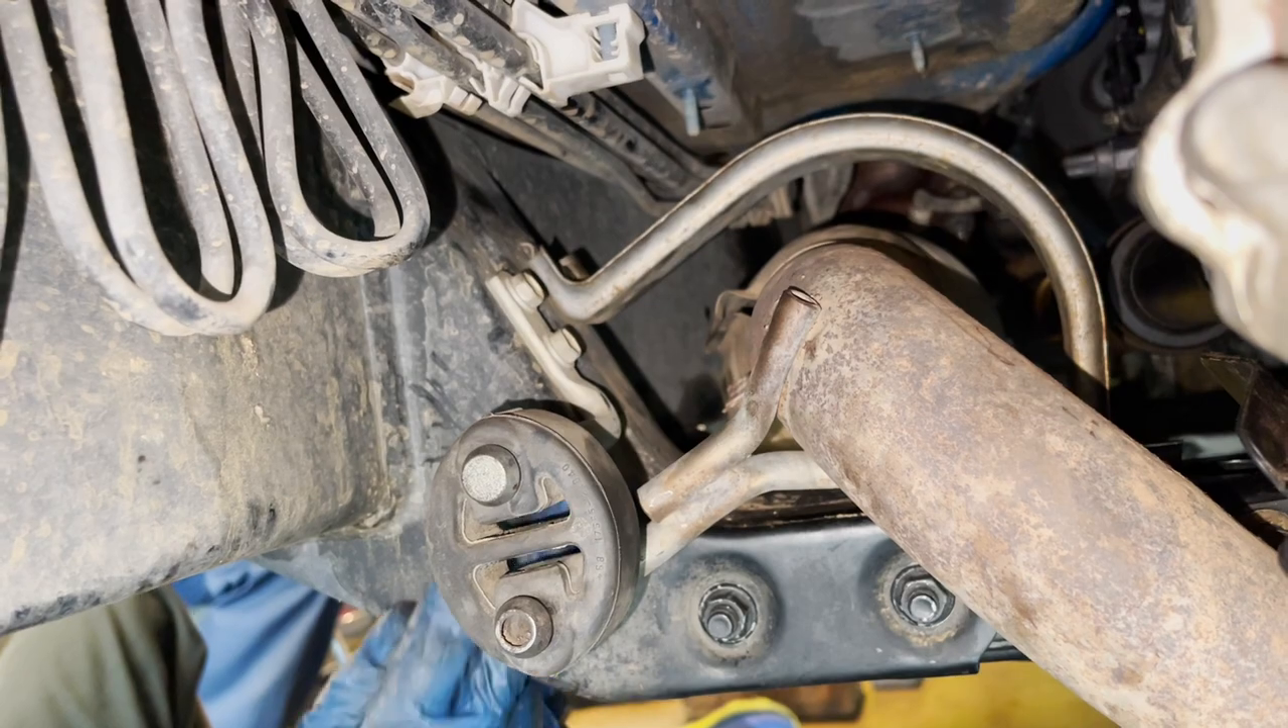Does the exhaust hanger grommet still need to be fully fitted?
No.